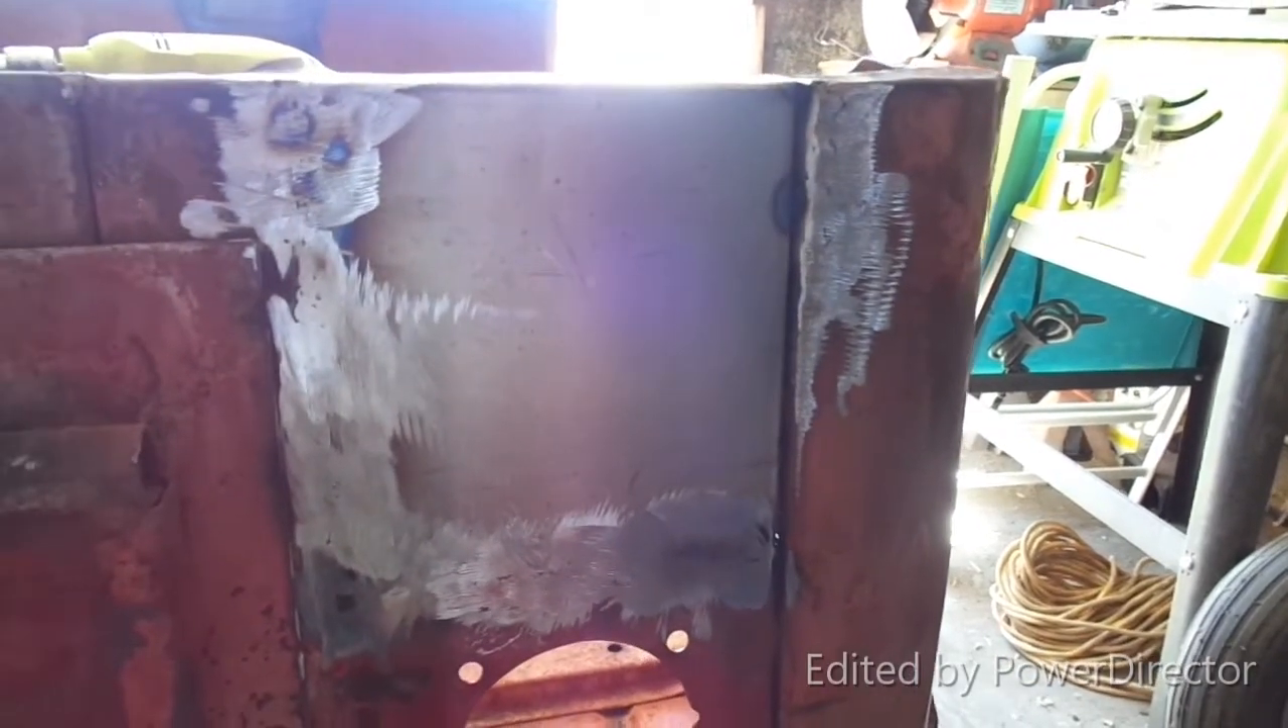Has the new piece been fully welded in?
Yes.